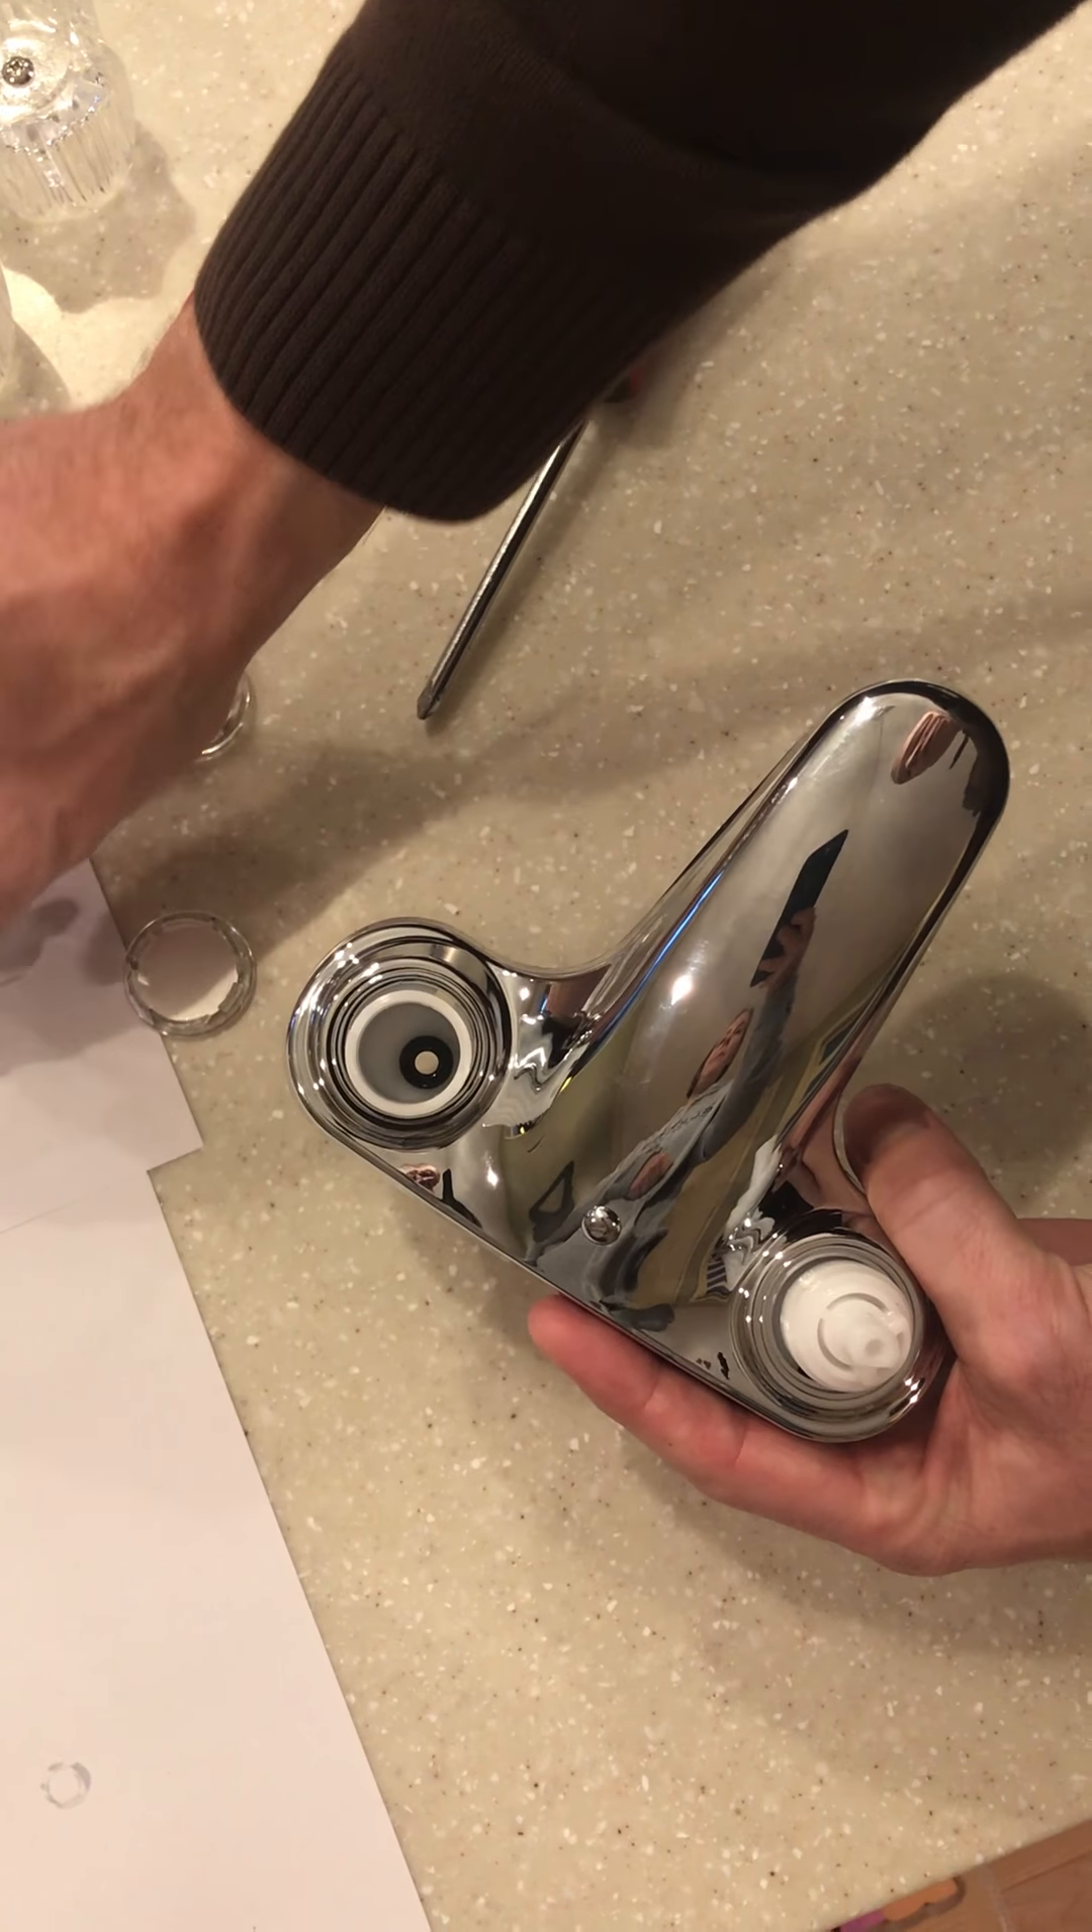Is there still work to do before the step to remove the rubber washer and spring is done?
Yes.